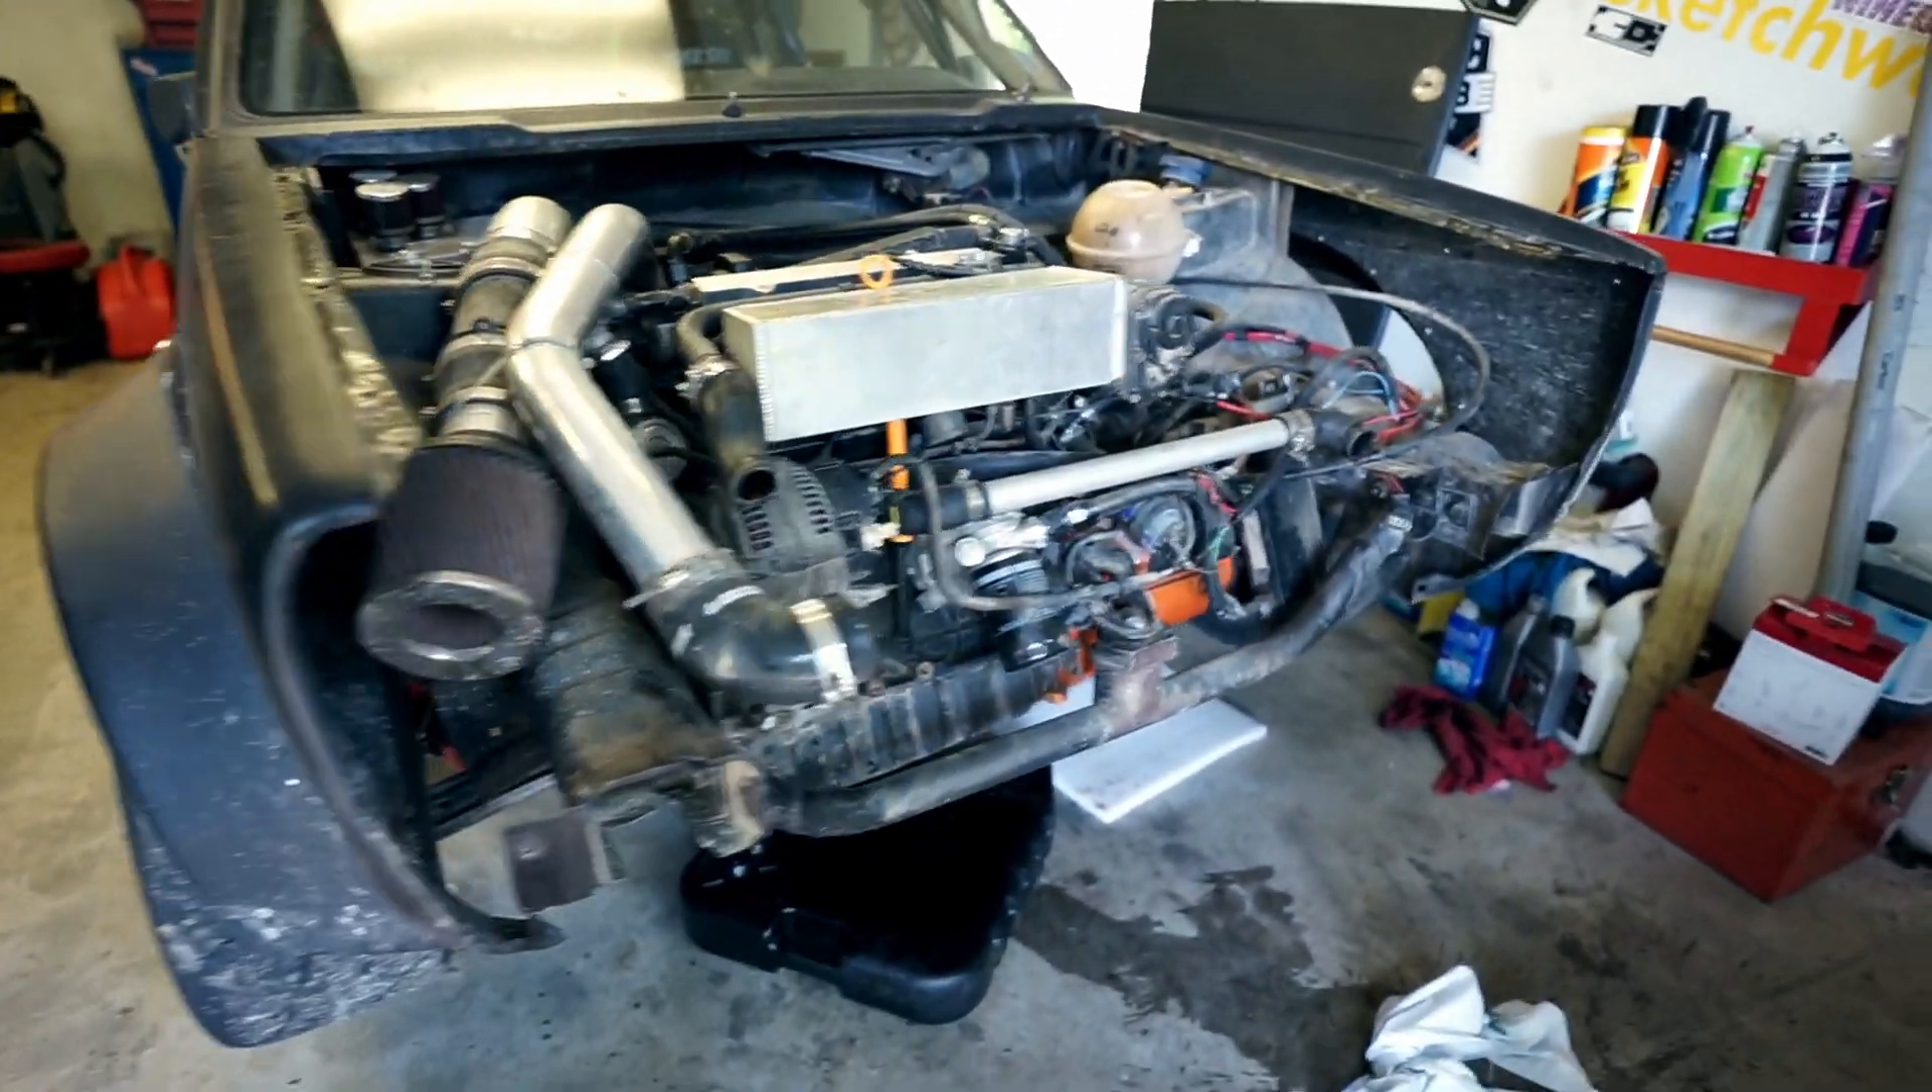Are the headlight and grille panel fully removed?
Yes.